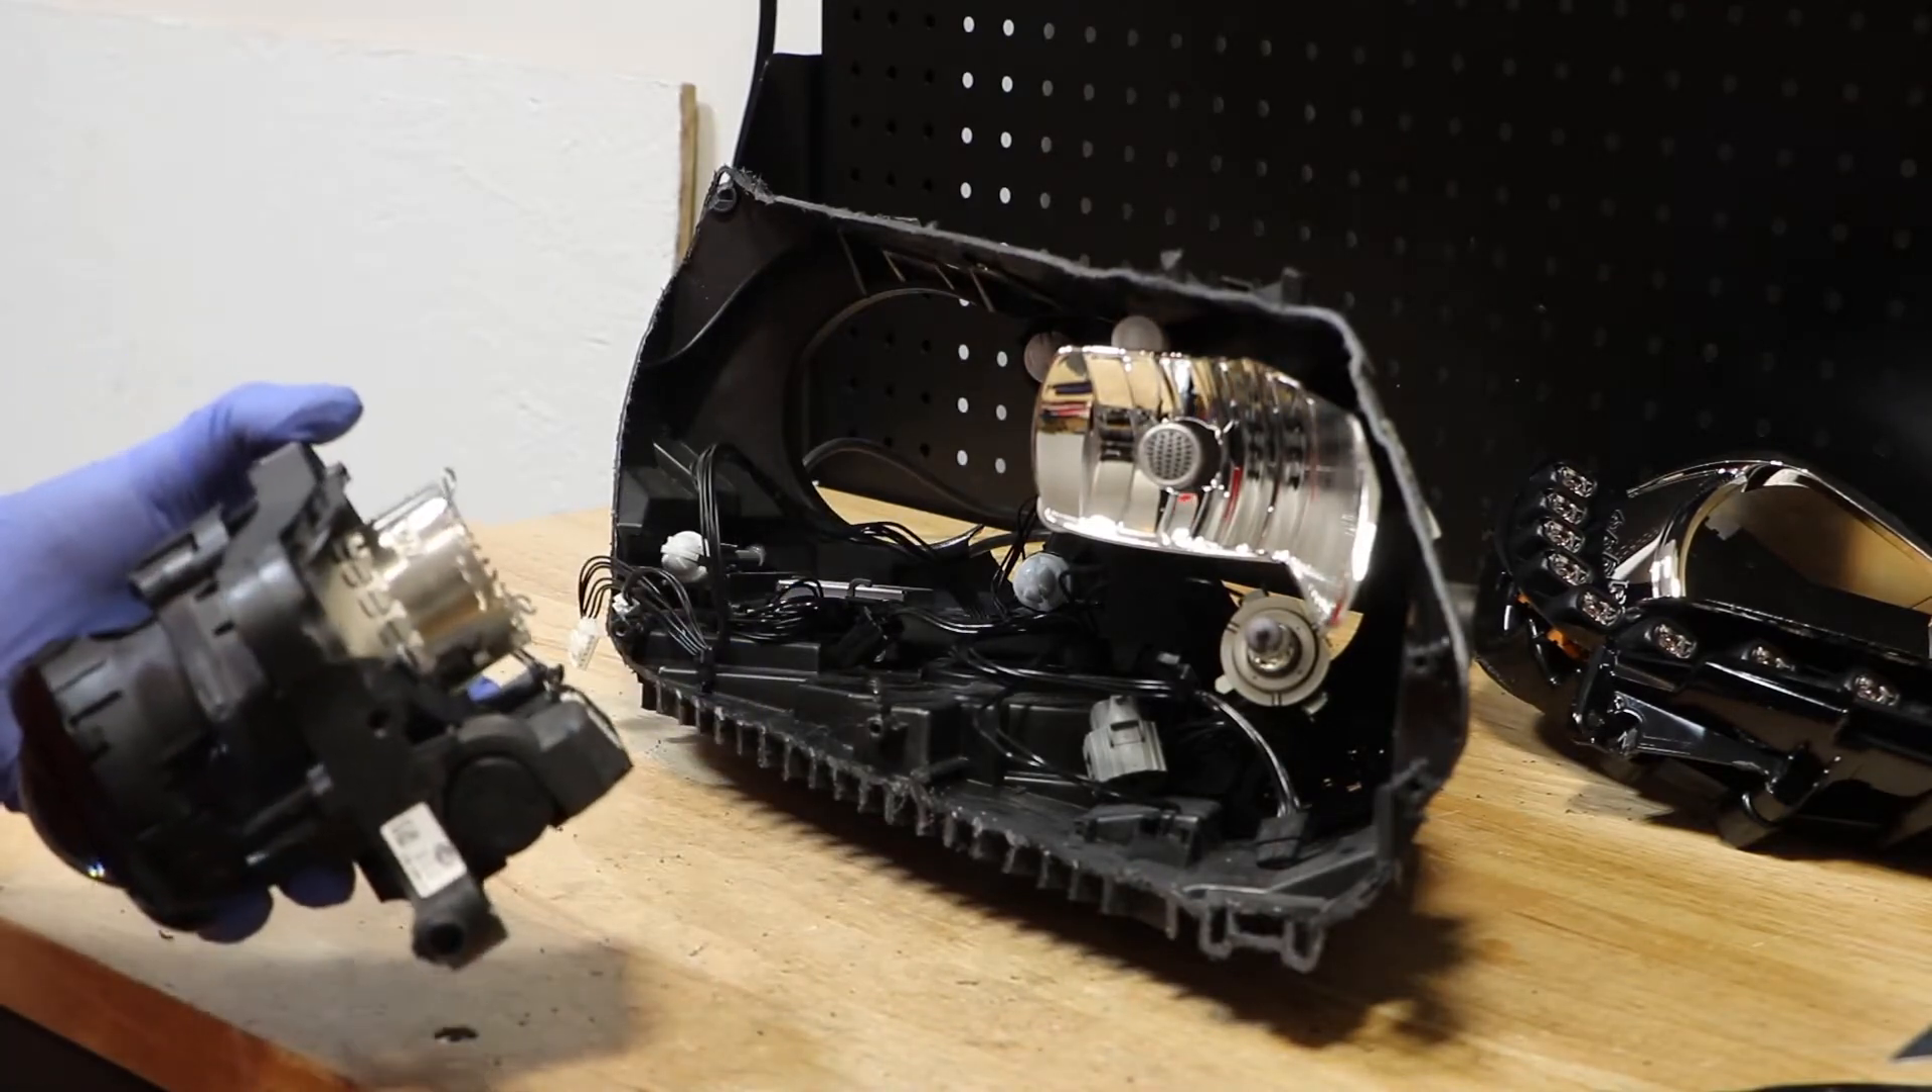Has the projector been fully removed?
Yes.